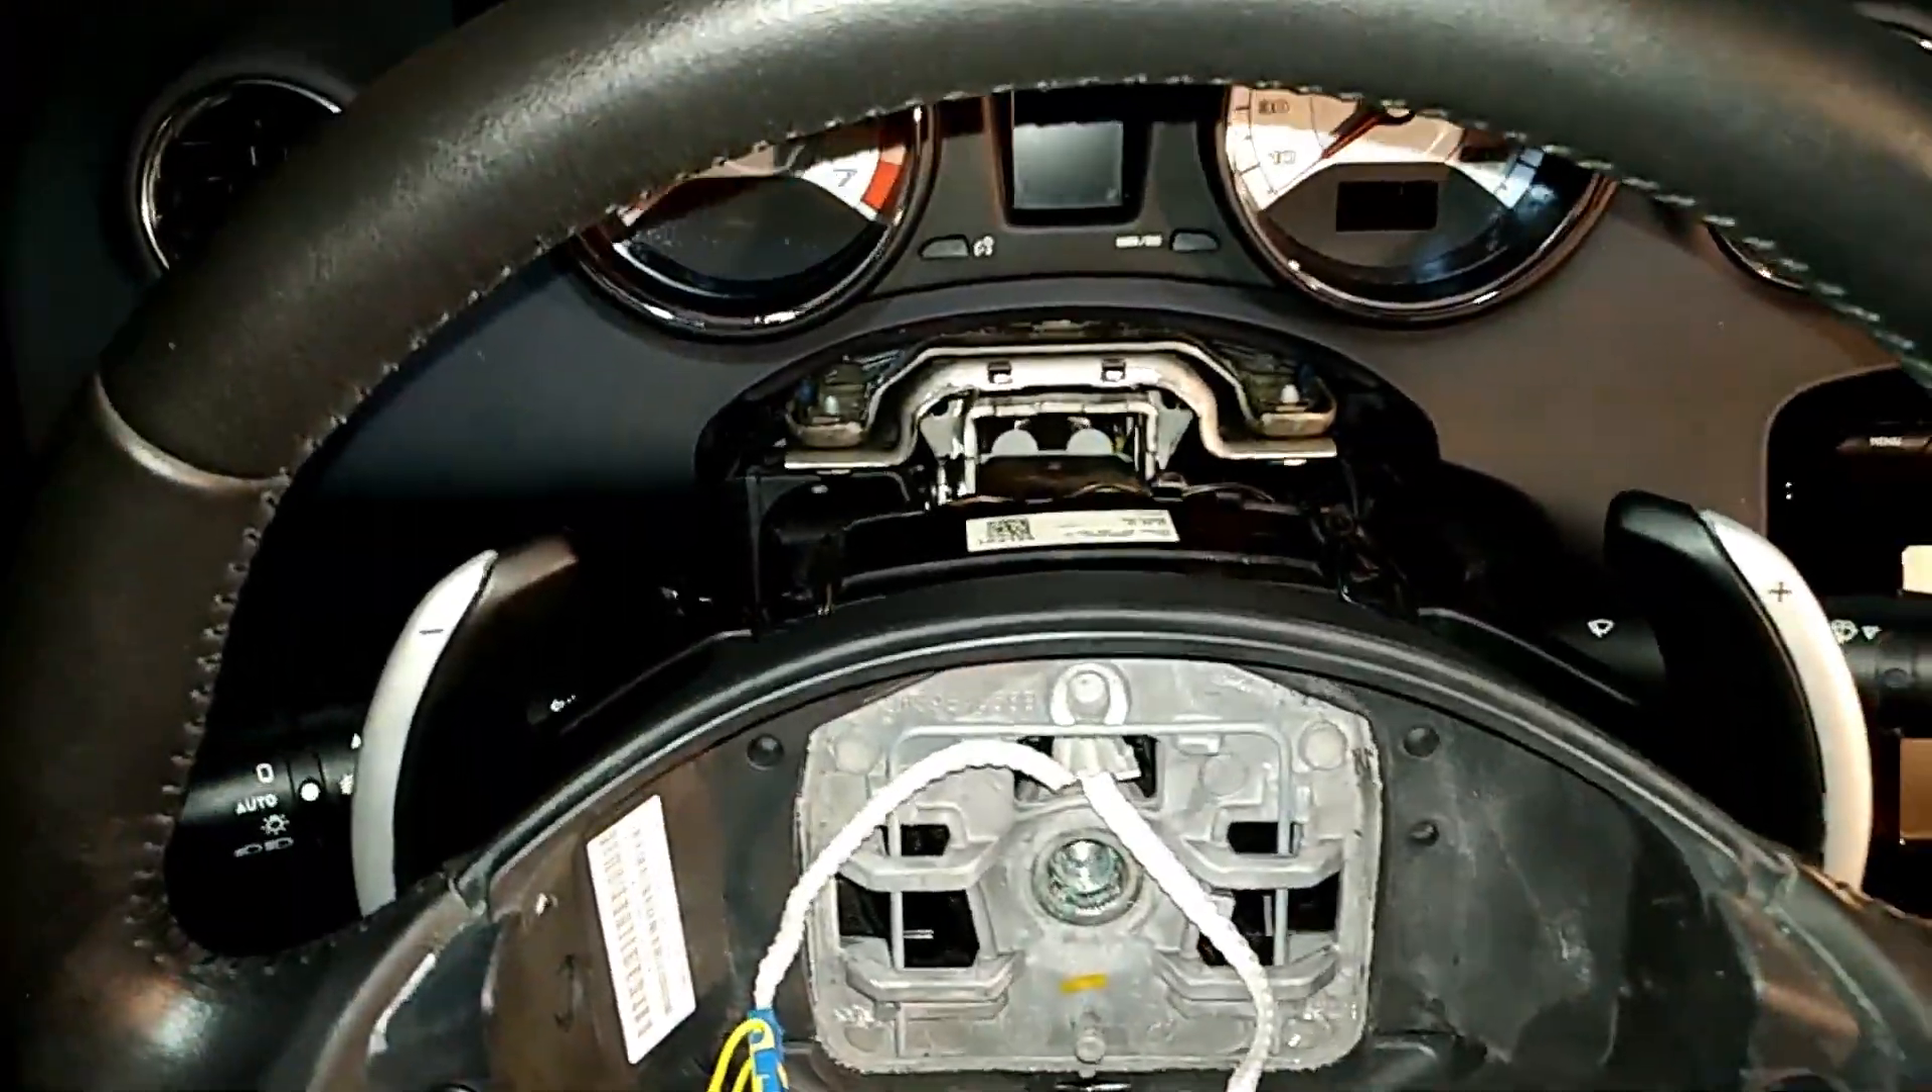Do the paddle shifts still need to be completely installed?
No.